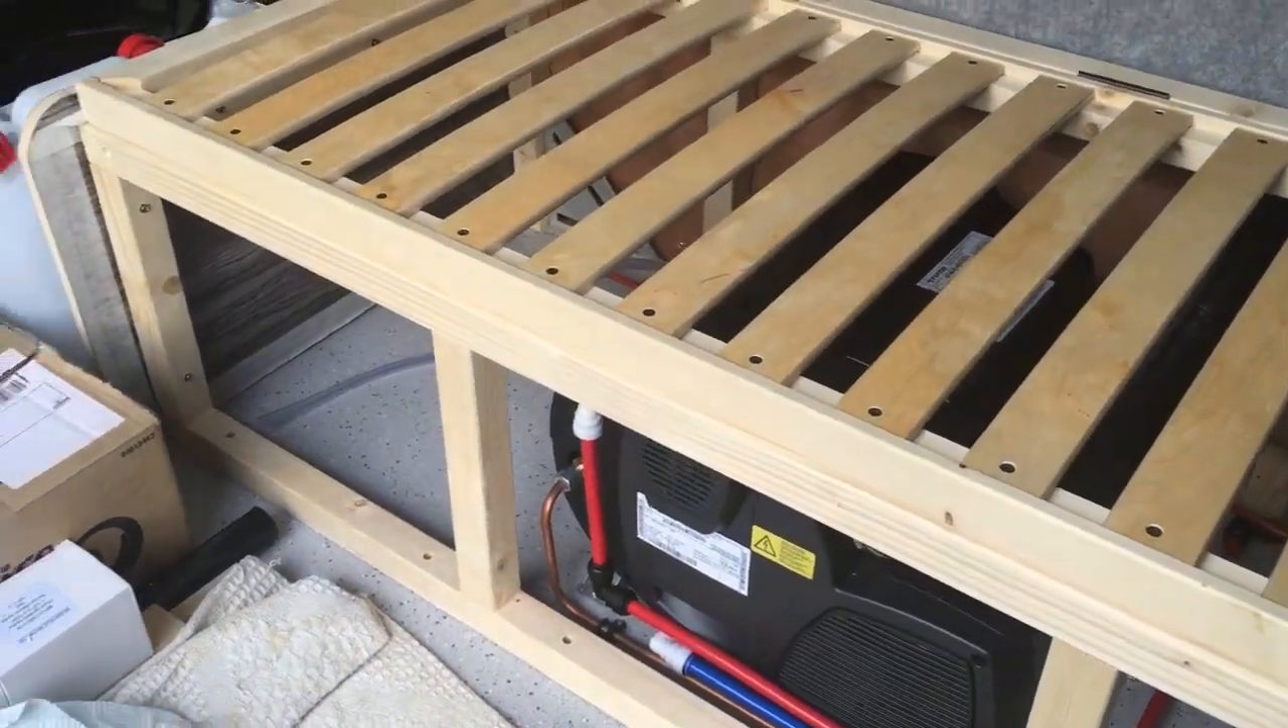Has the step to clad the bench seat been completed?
No.